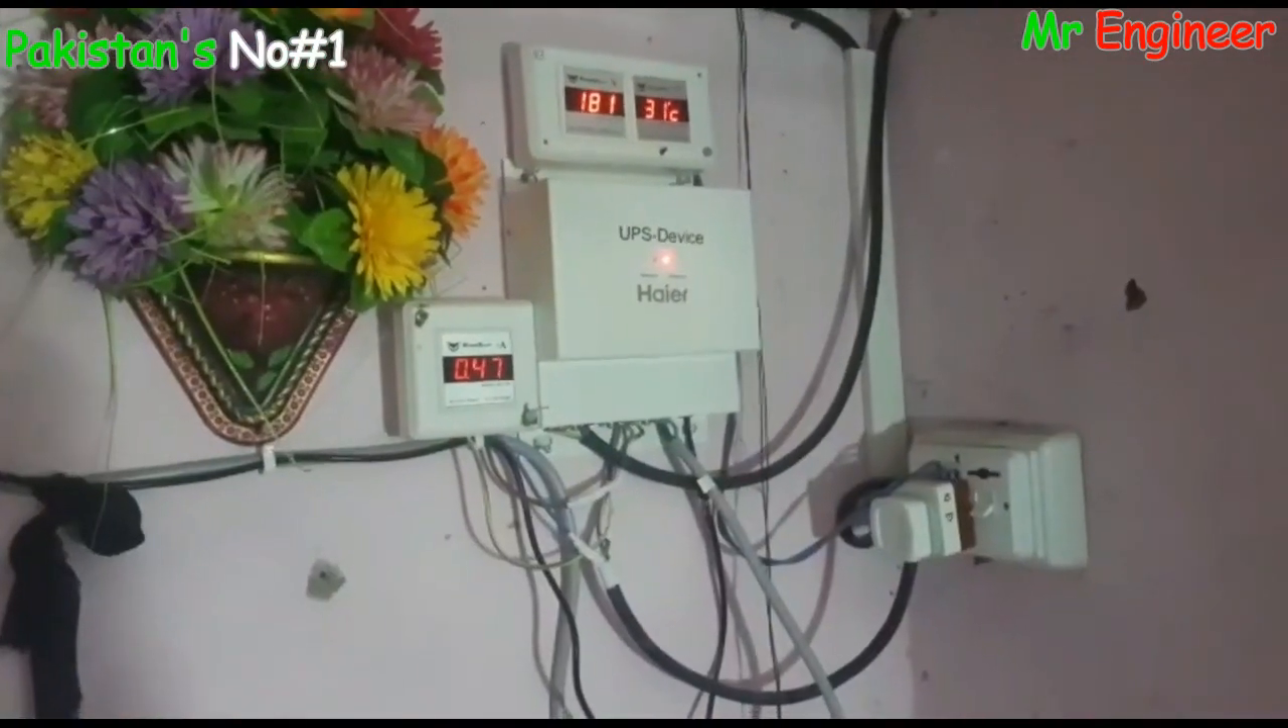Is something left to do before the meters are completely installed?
No.